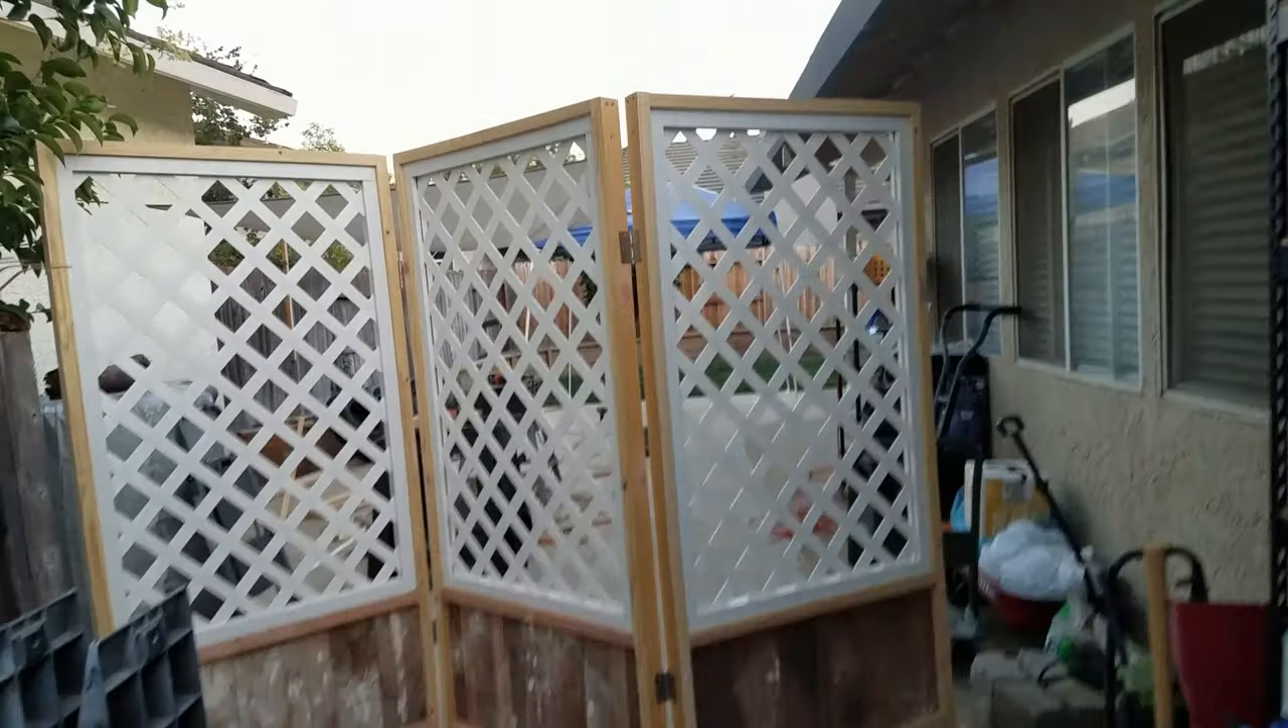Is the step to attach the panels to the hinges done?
Yes.